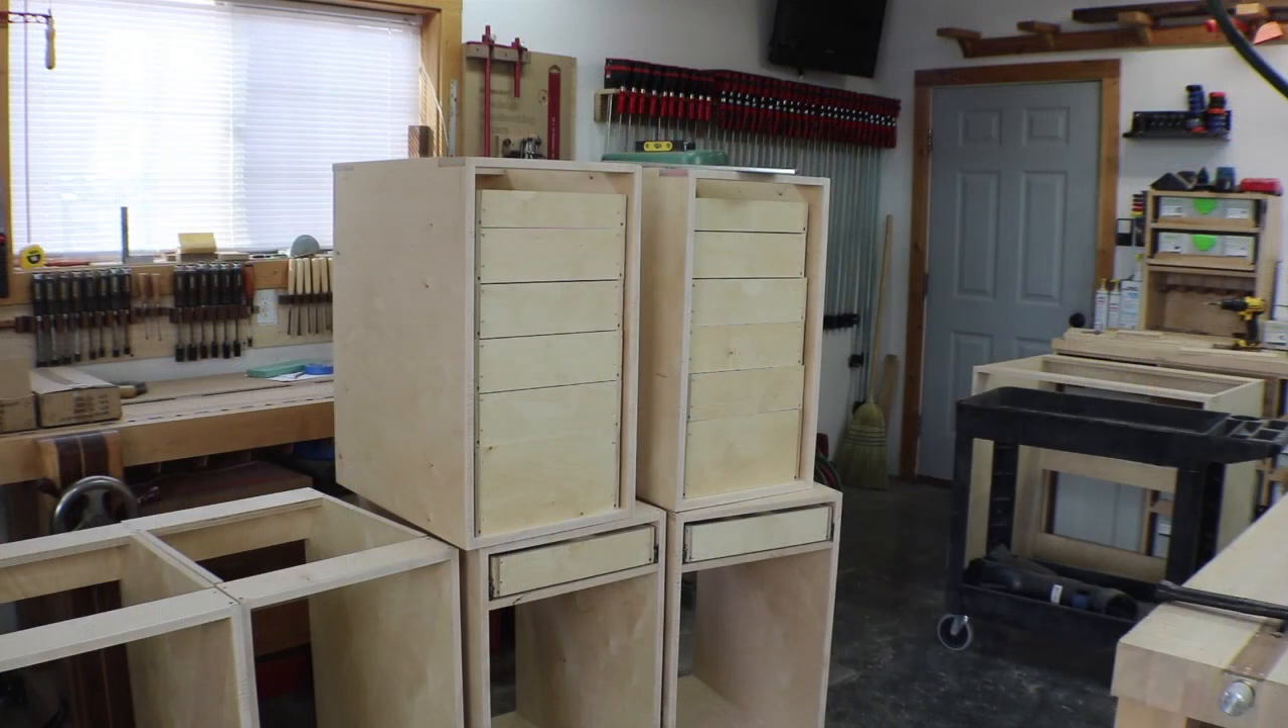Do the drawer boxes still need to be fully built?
No.